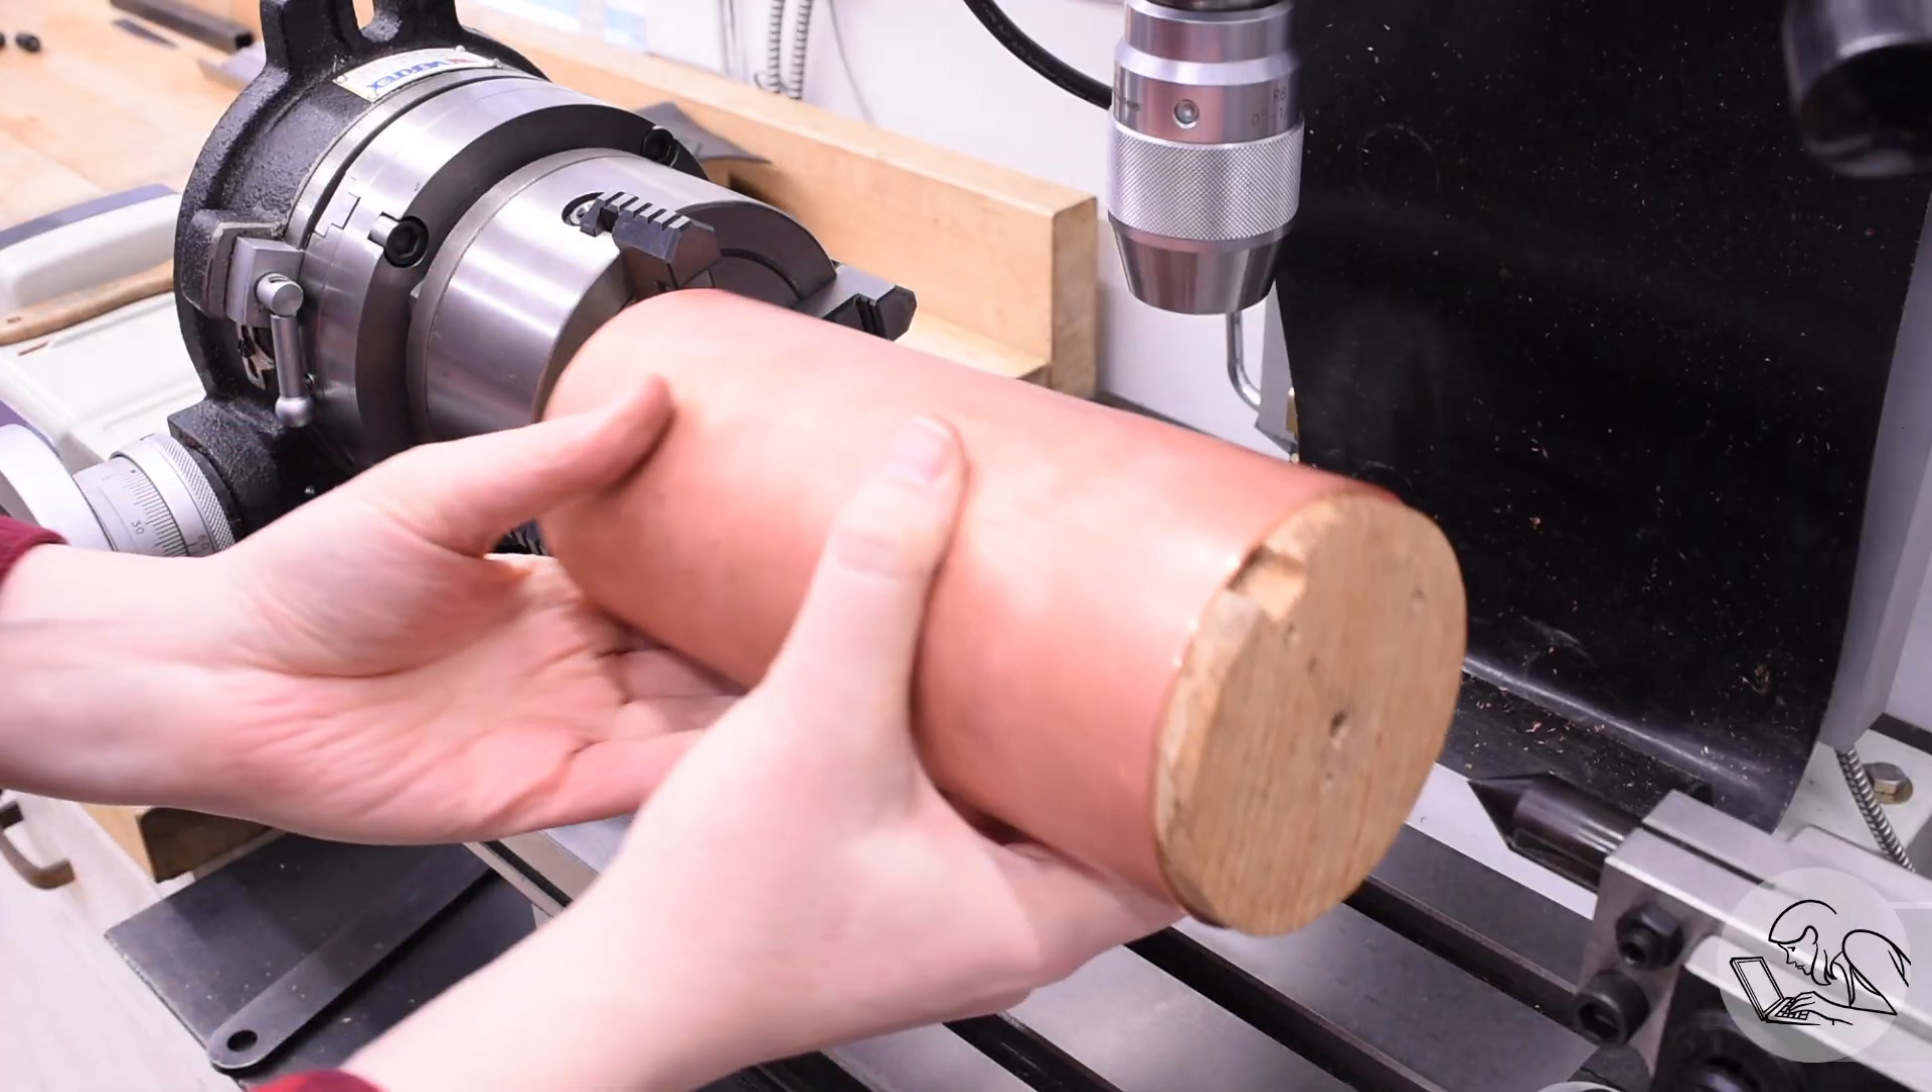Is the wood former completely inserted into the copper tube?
Yes.